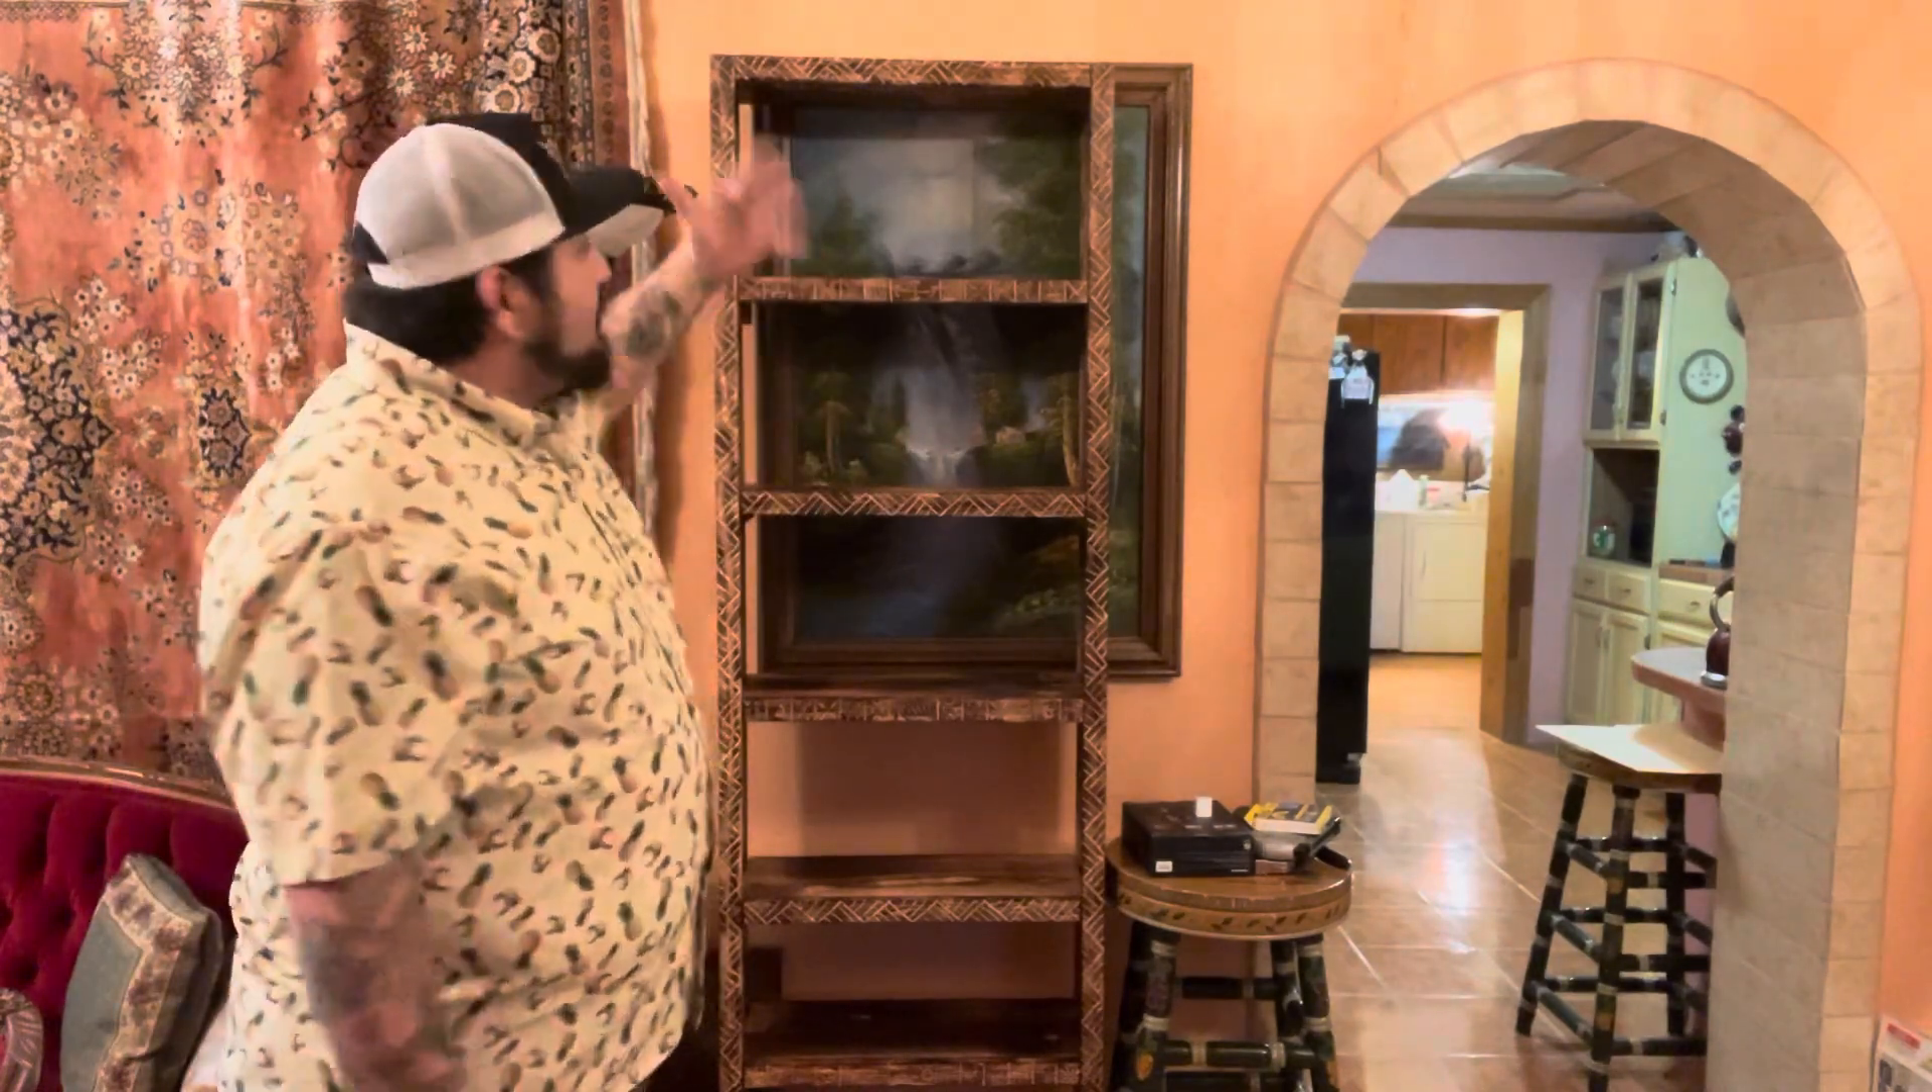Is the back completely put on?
No.